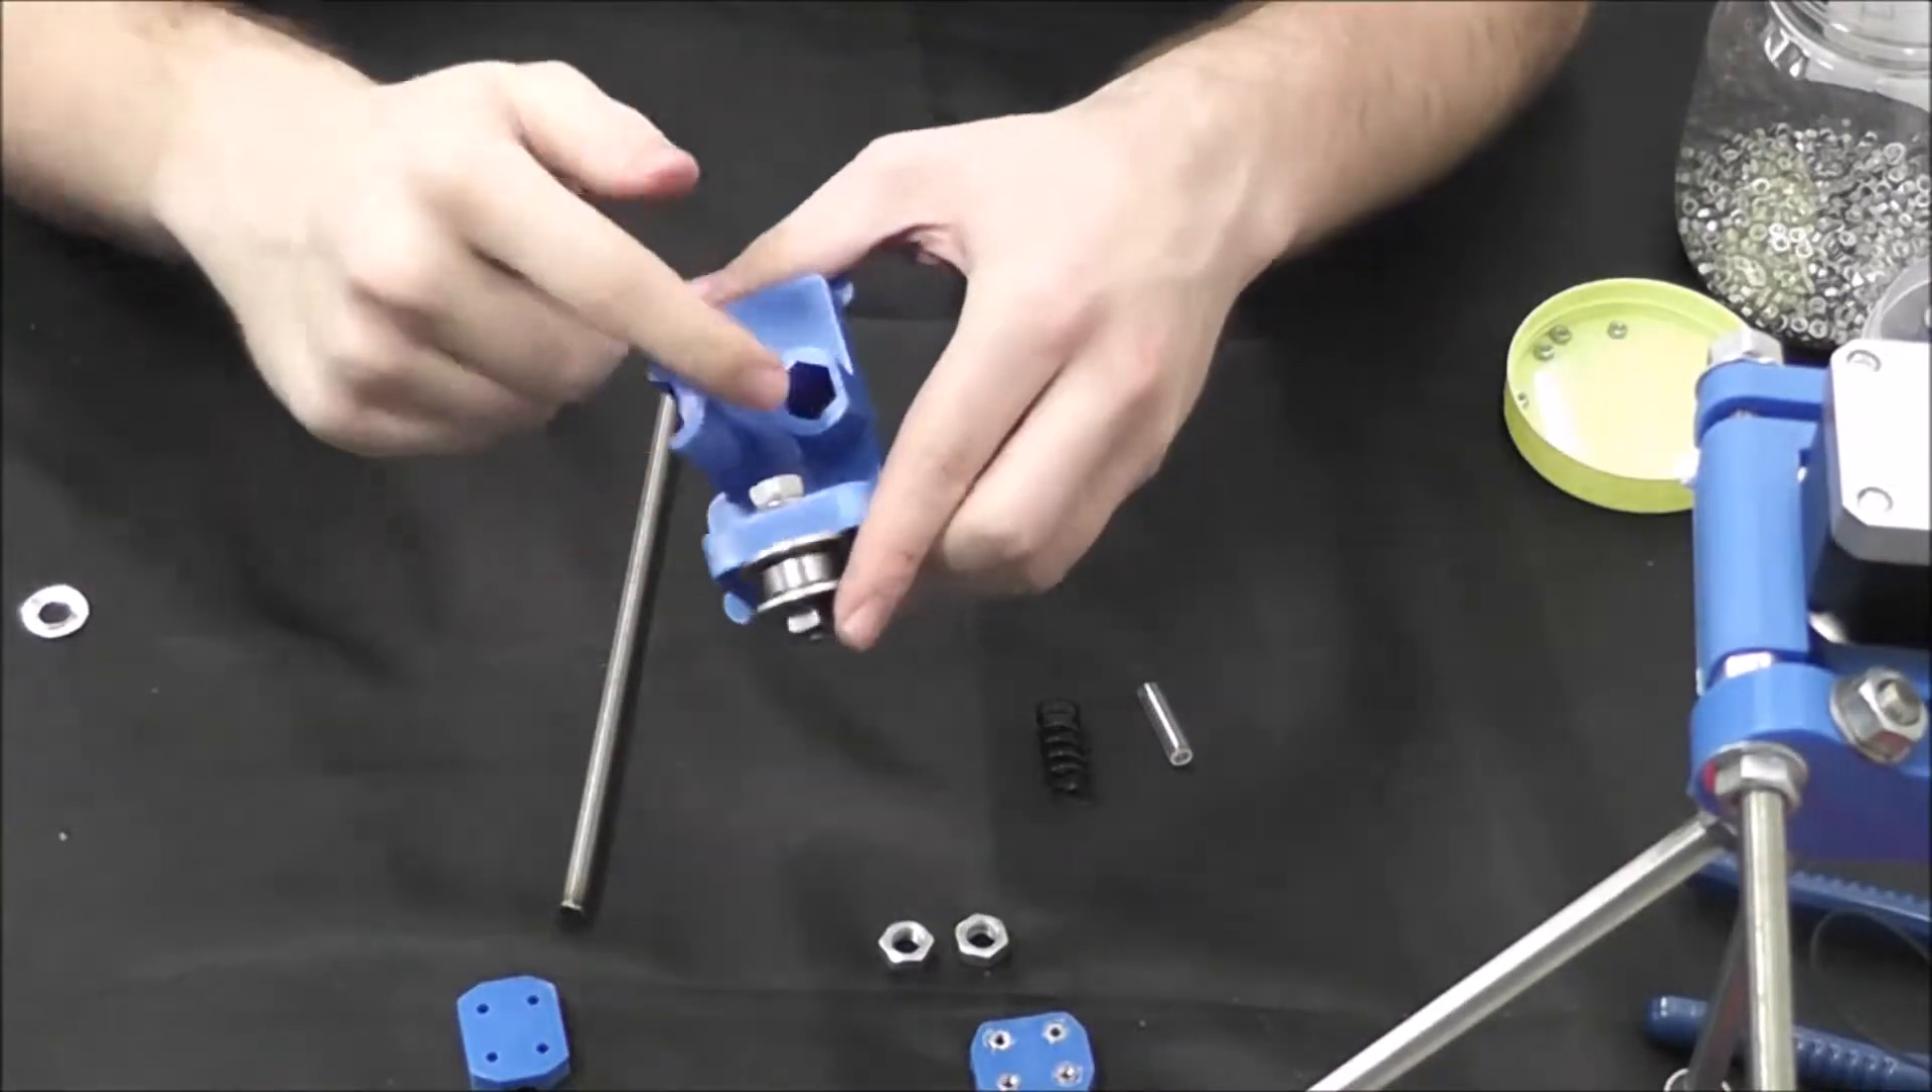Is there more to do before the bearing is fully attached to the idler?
No.